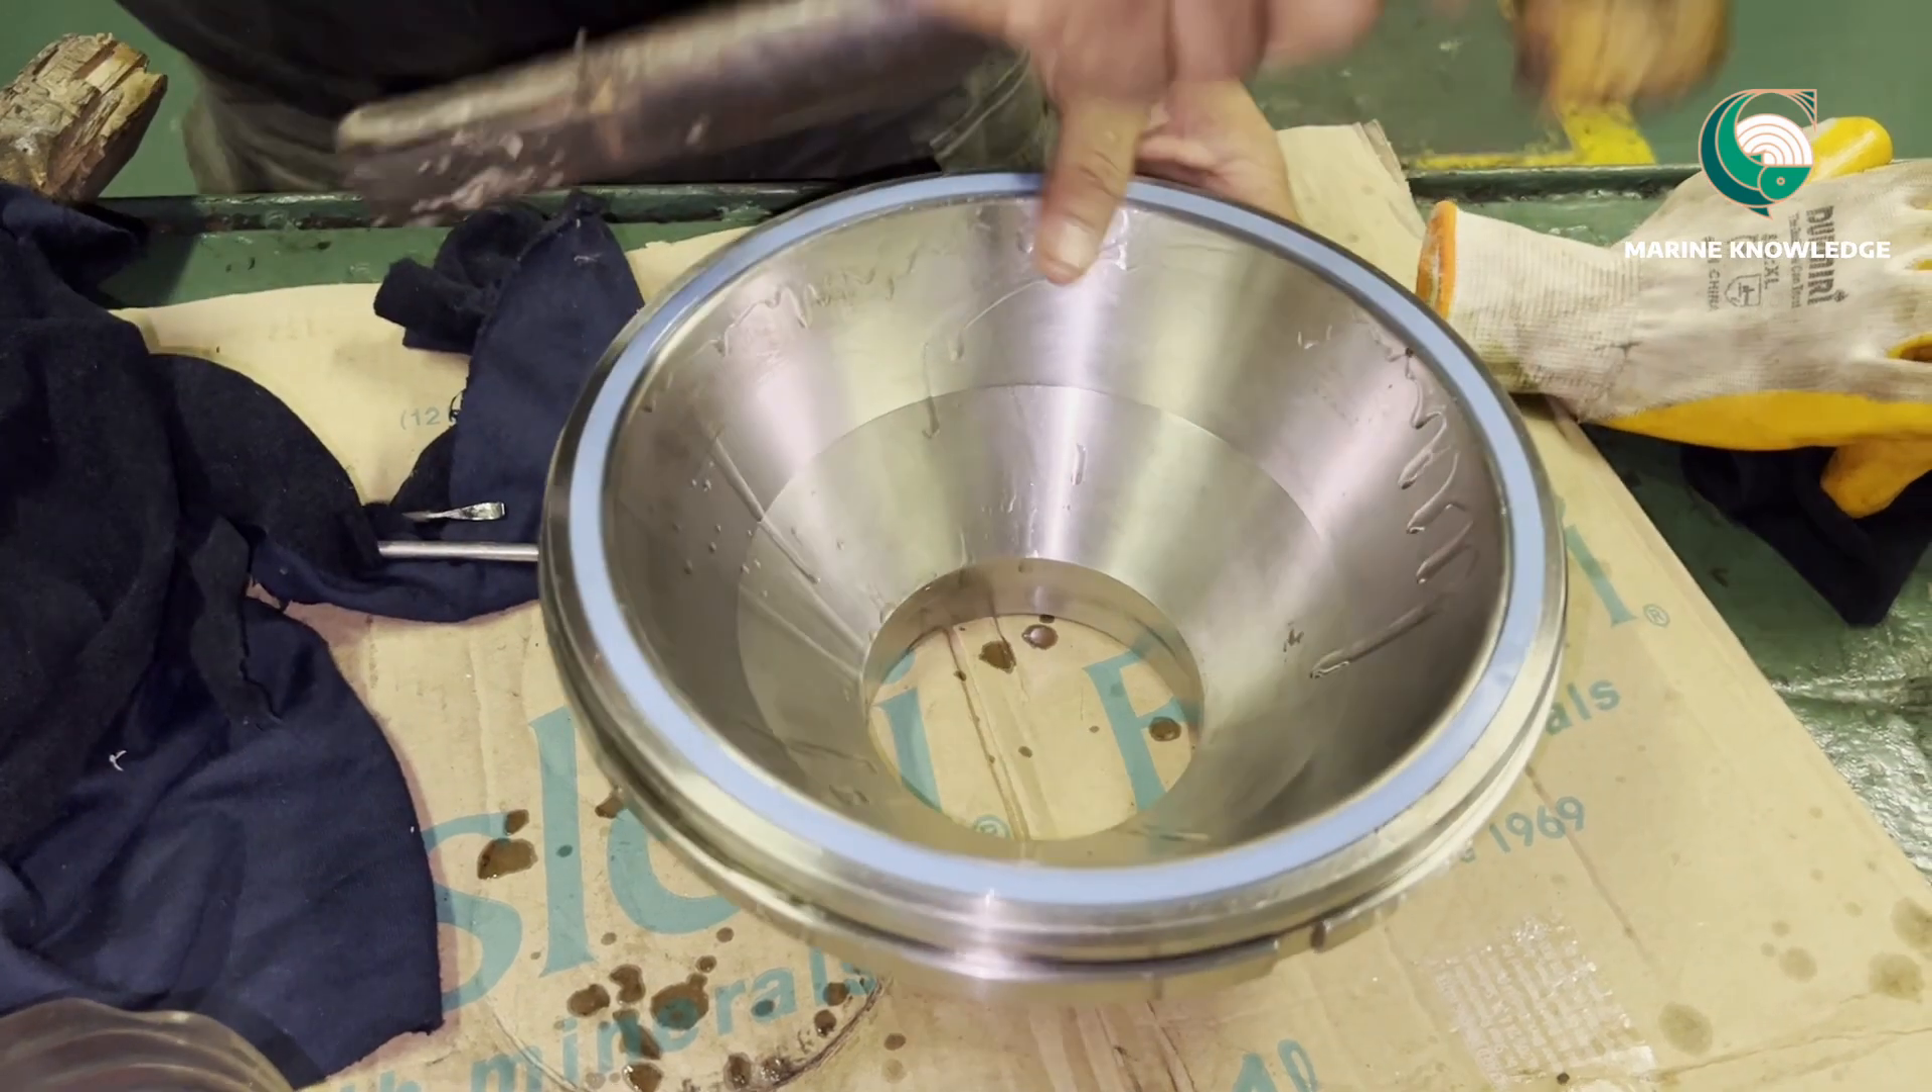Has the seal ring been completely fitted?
Yes.